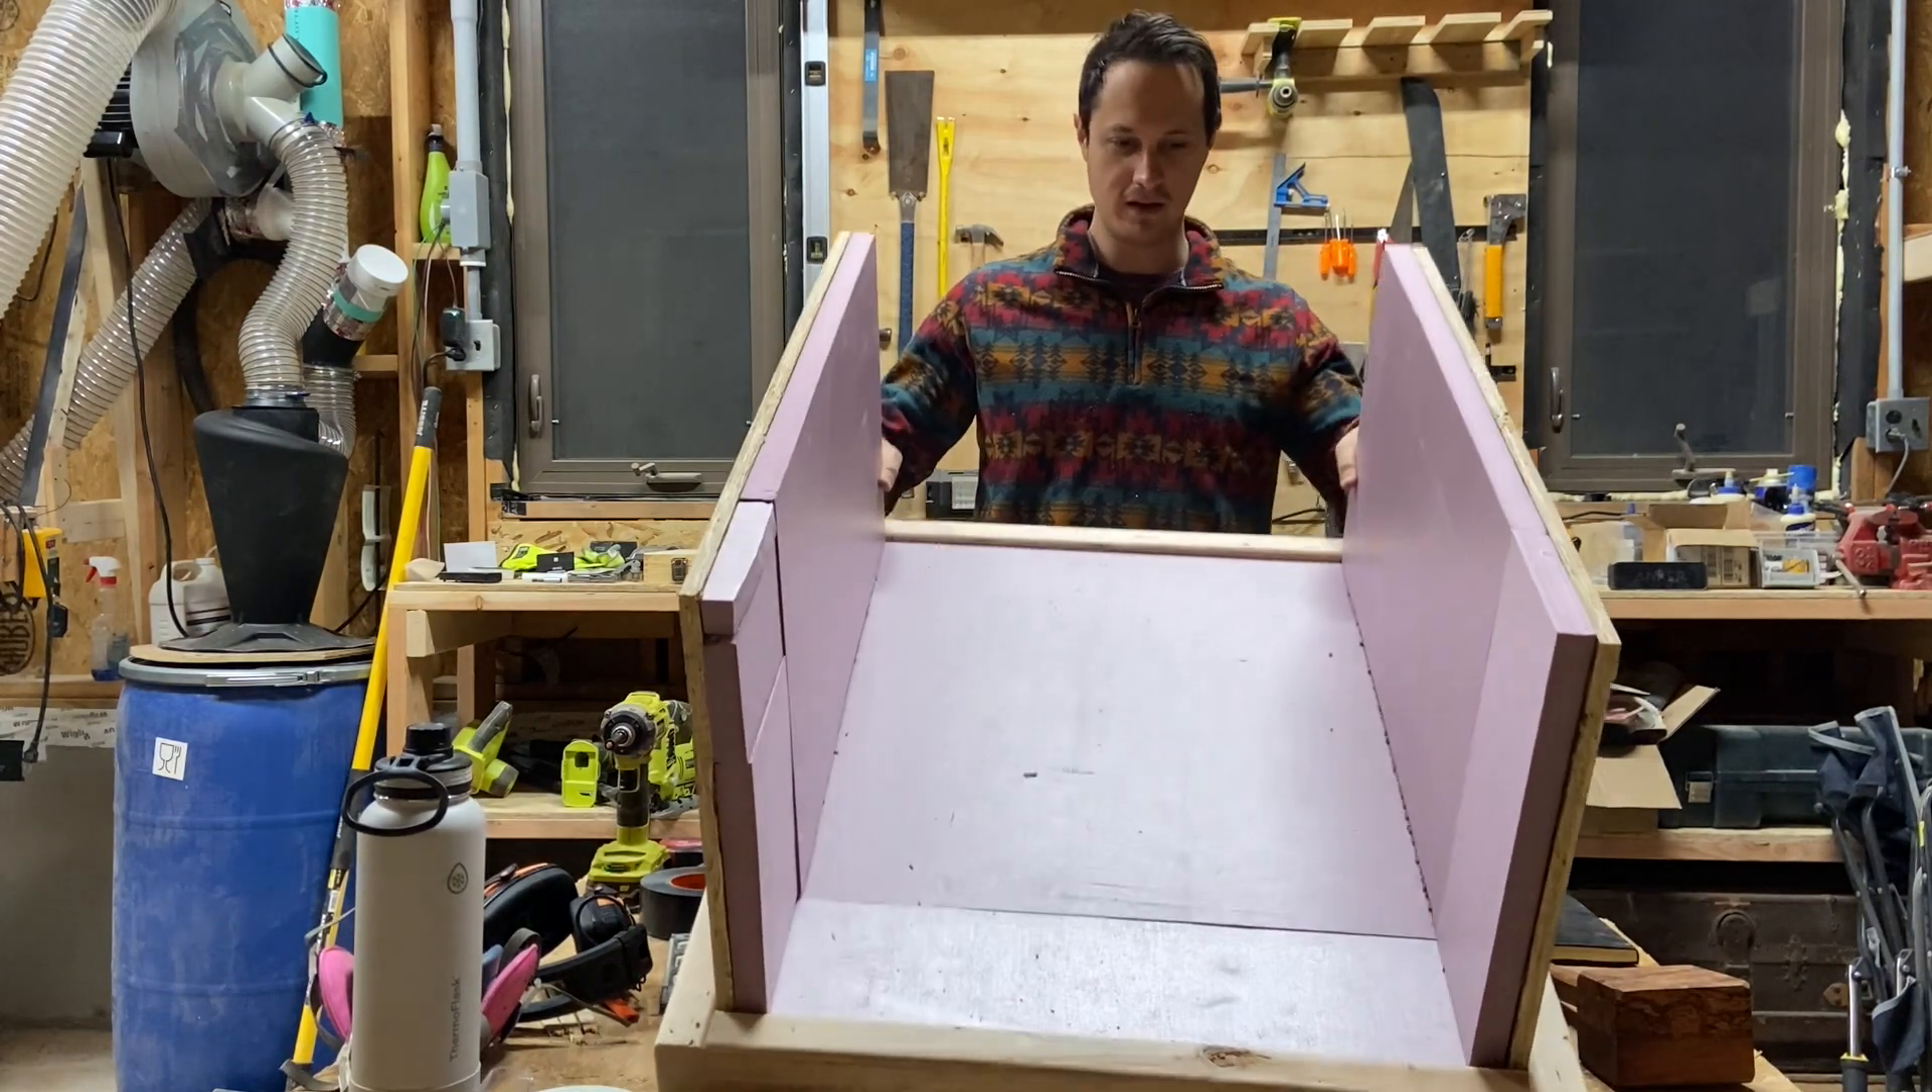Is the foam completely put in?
Yes.